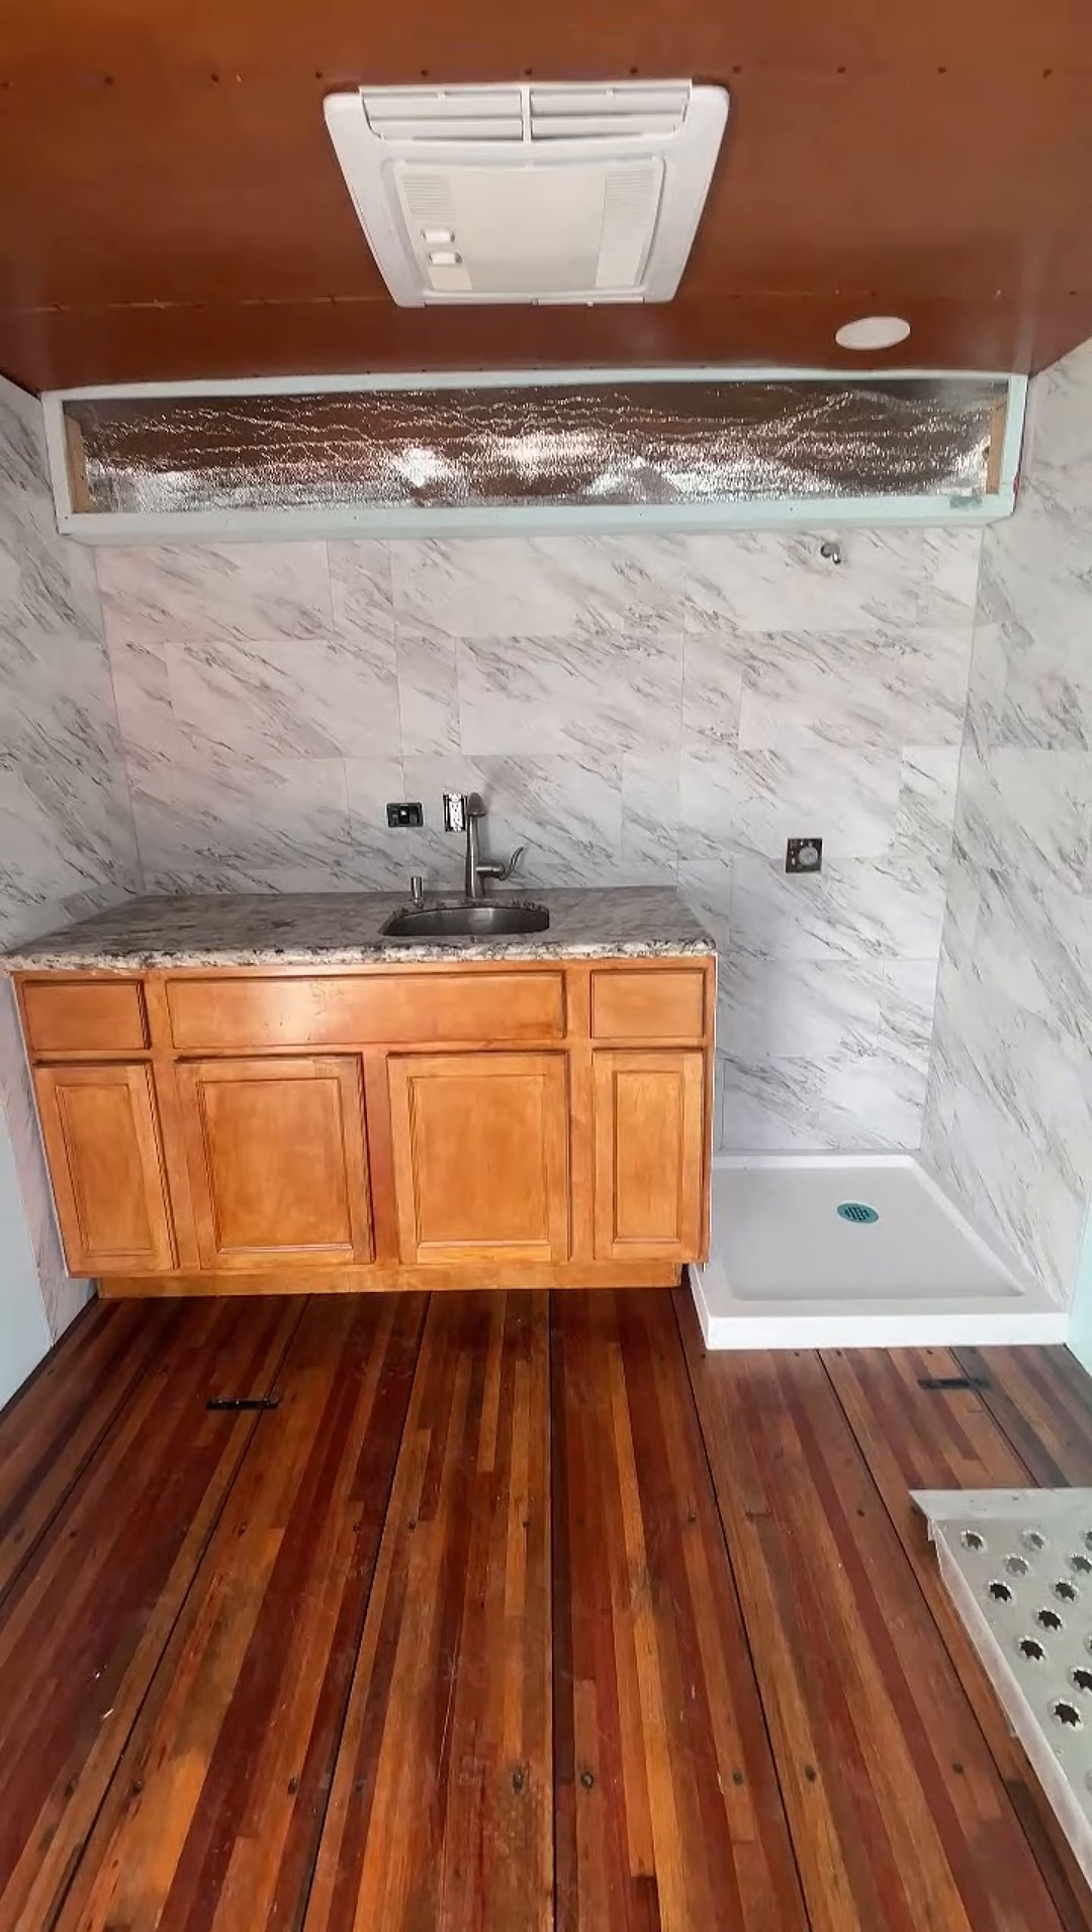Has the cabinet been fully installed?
Yes.